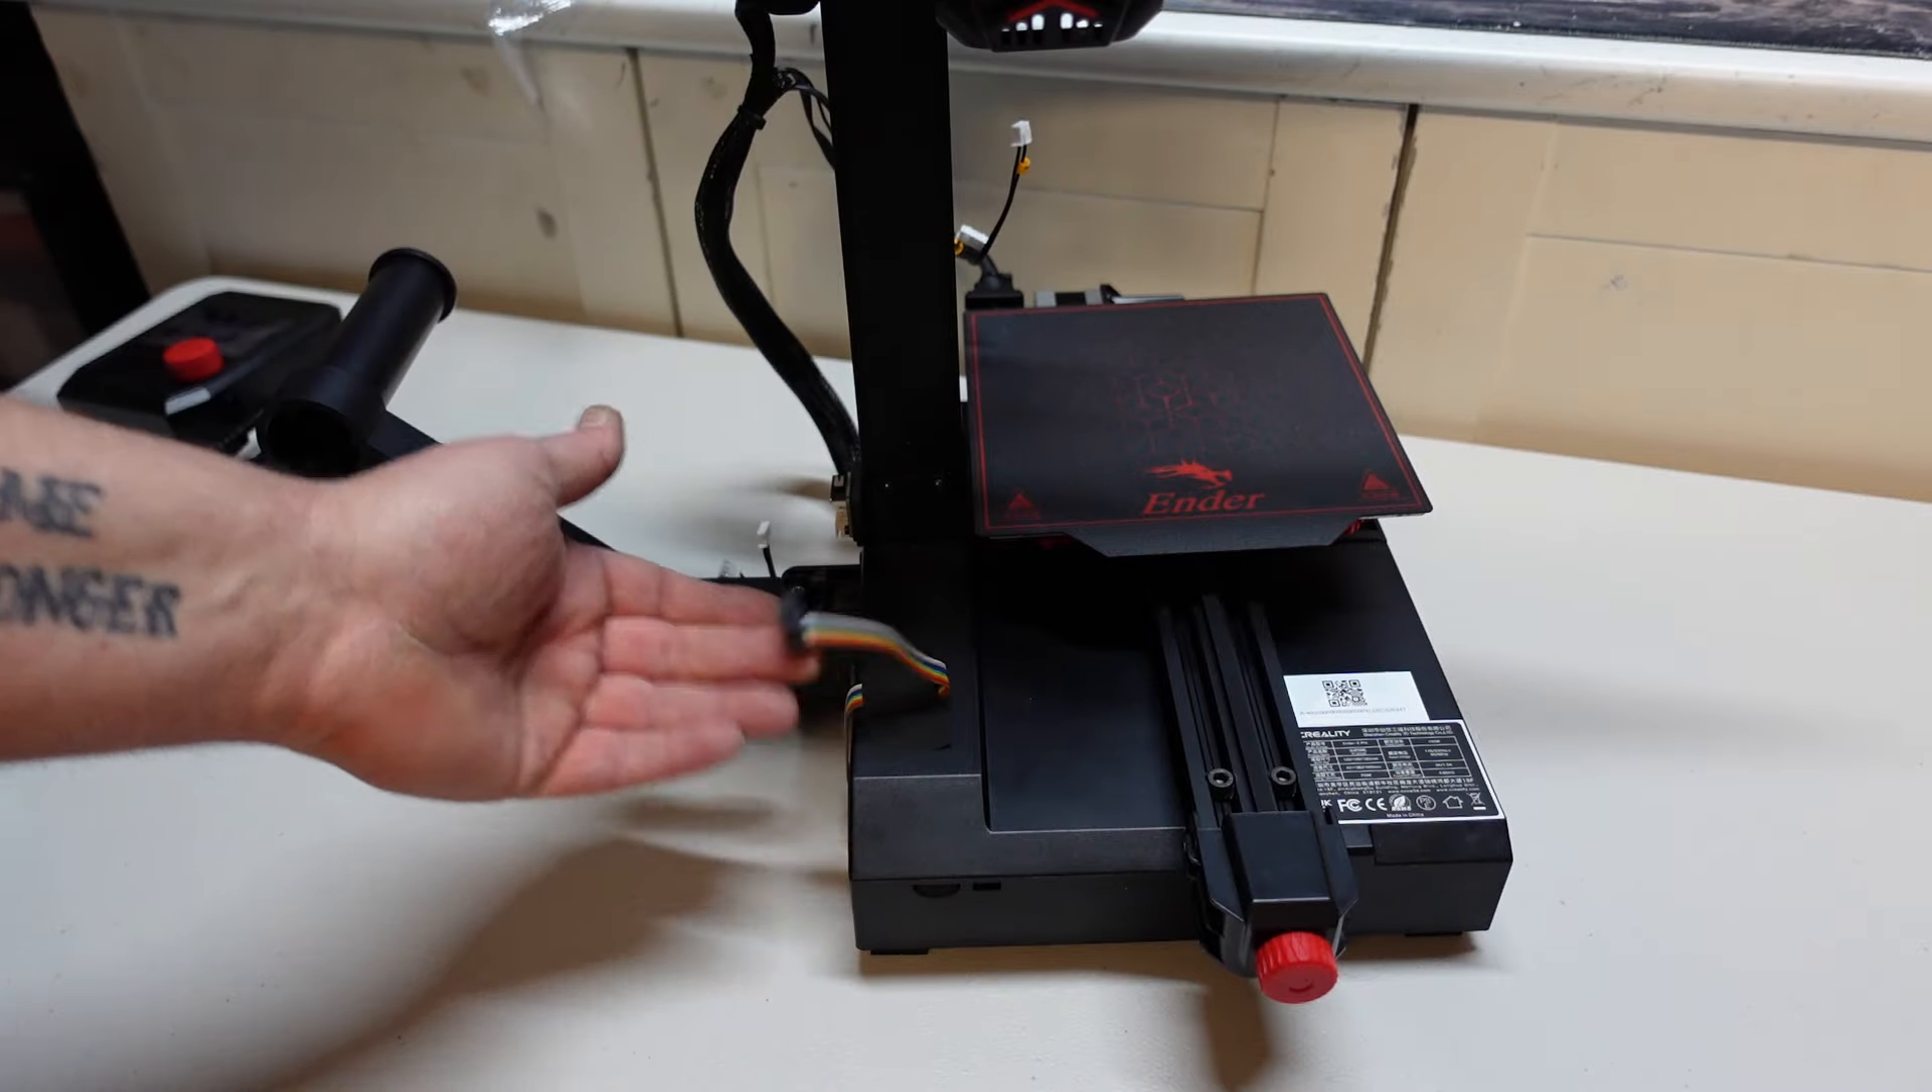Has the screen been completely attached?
No.